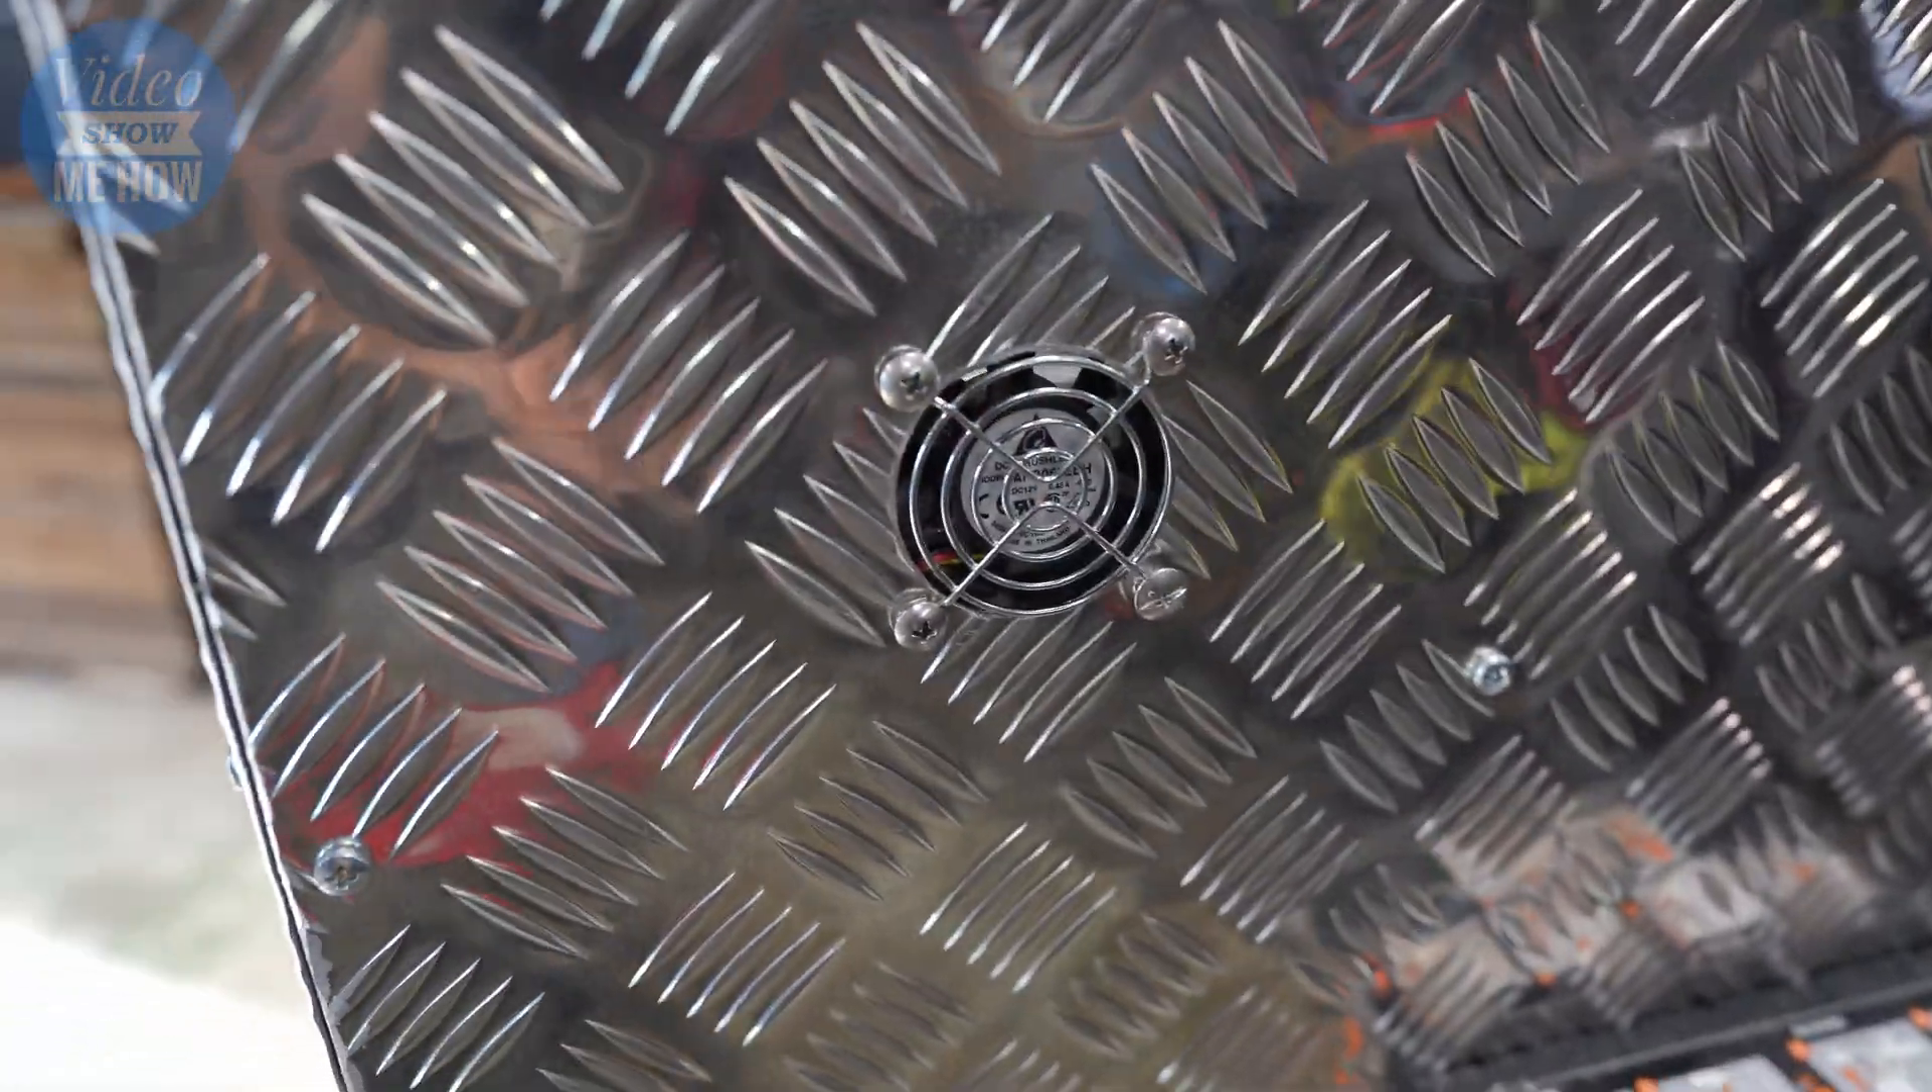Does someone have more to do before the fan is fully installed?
No.